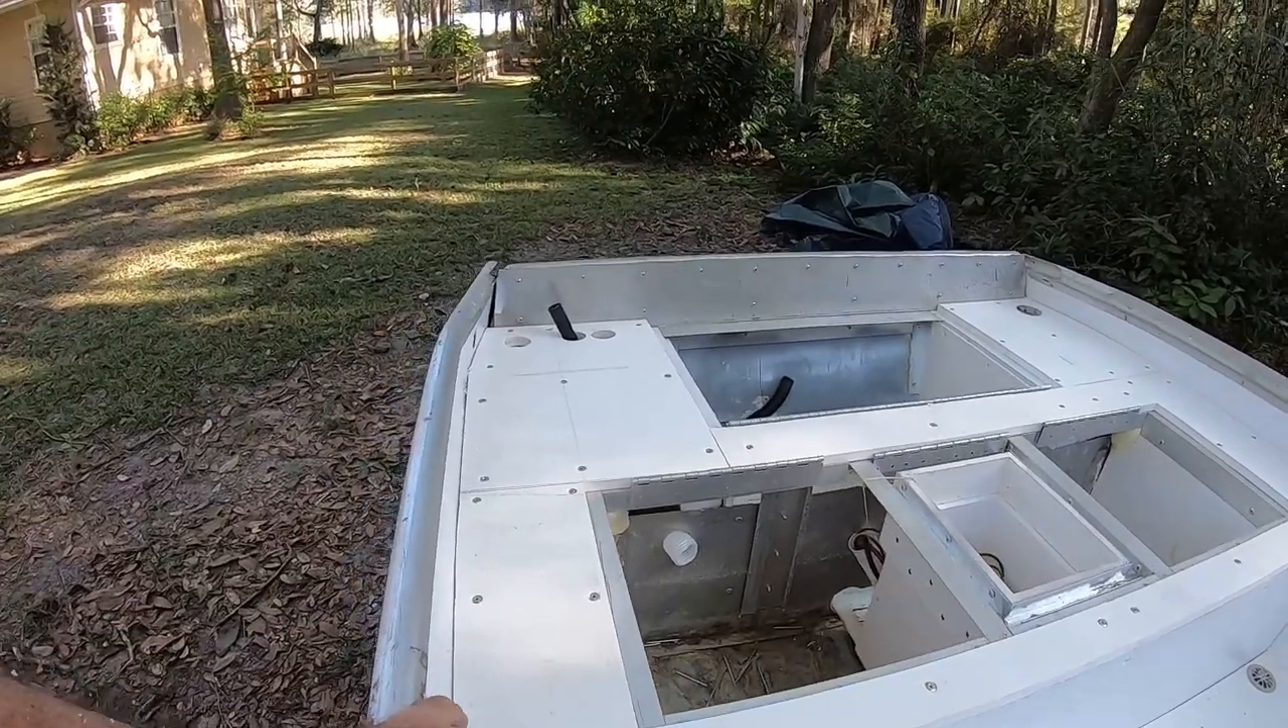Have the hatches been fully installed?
No.